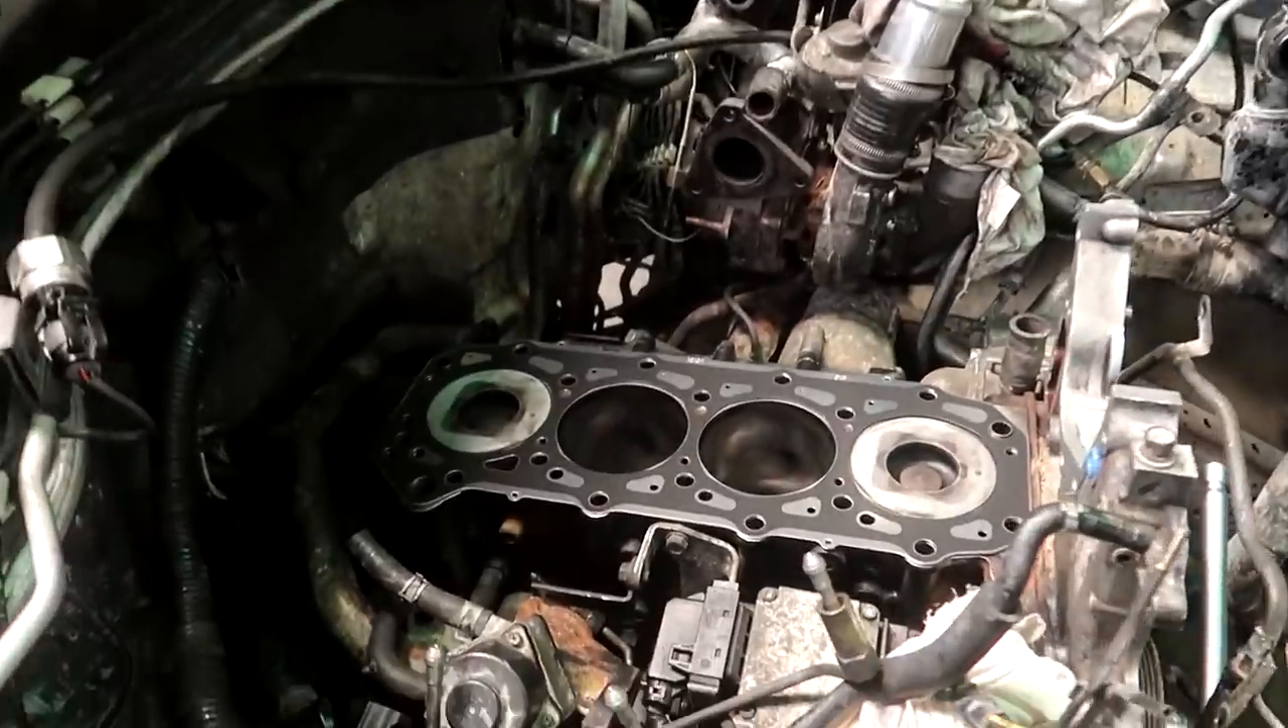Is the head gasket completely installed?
Yes.